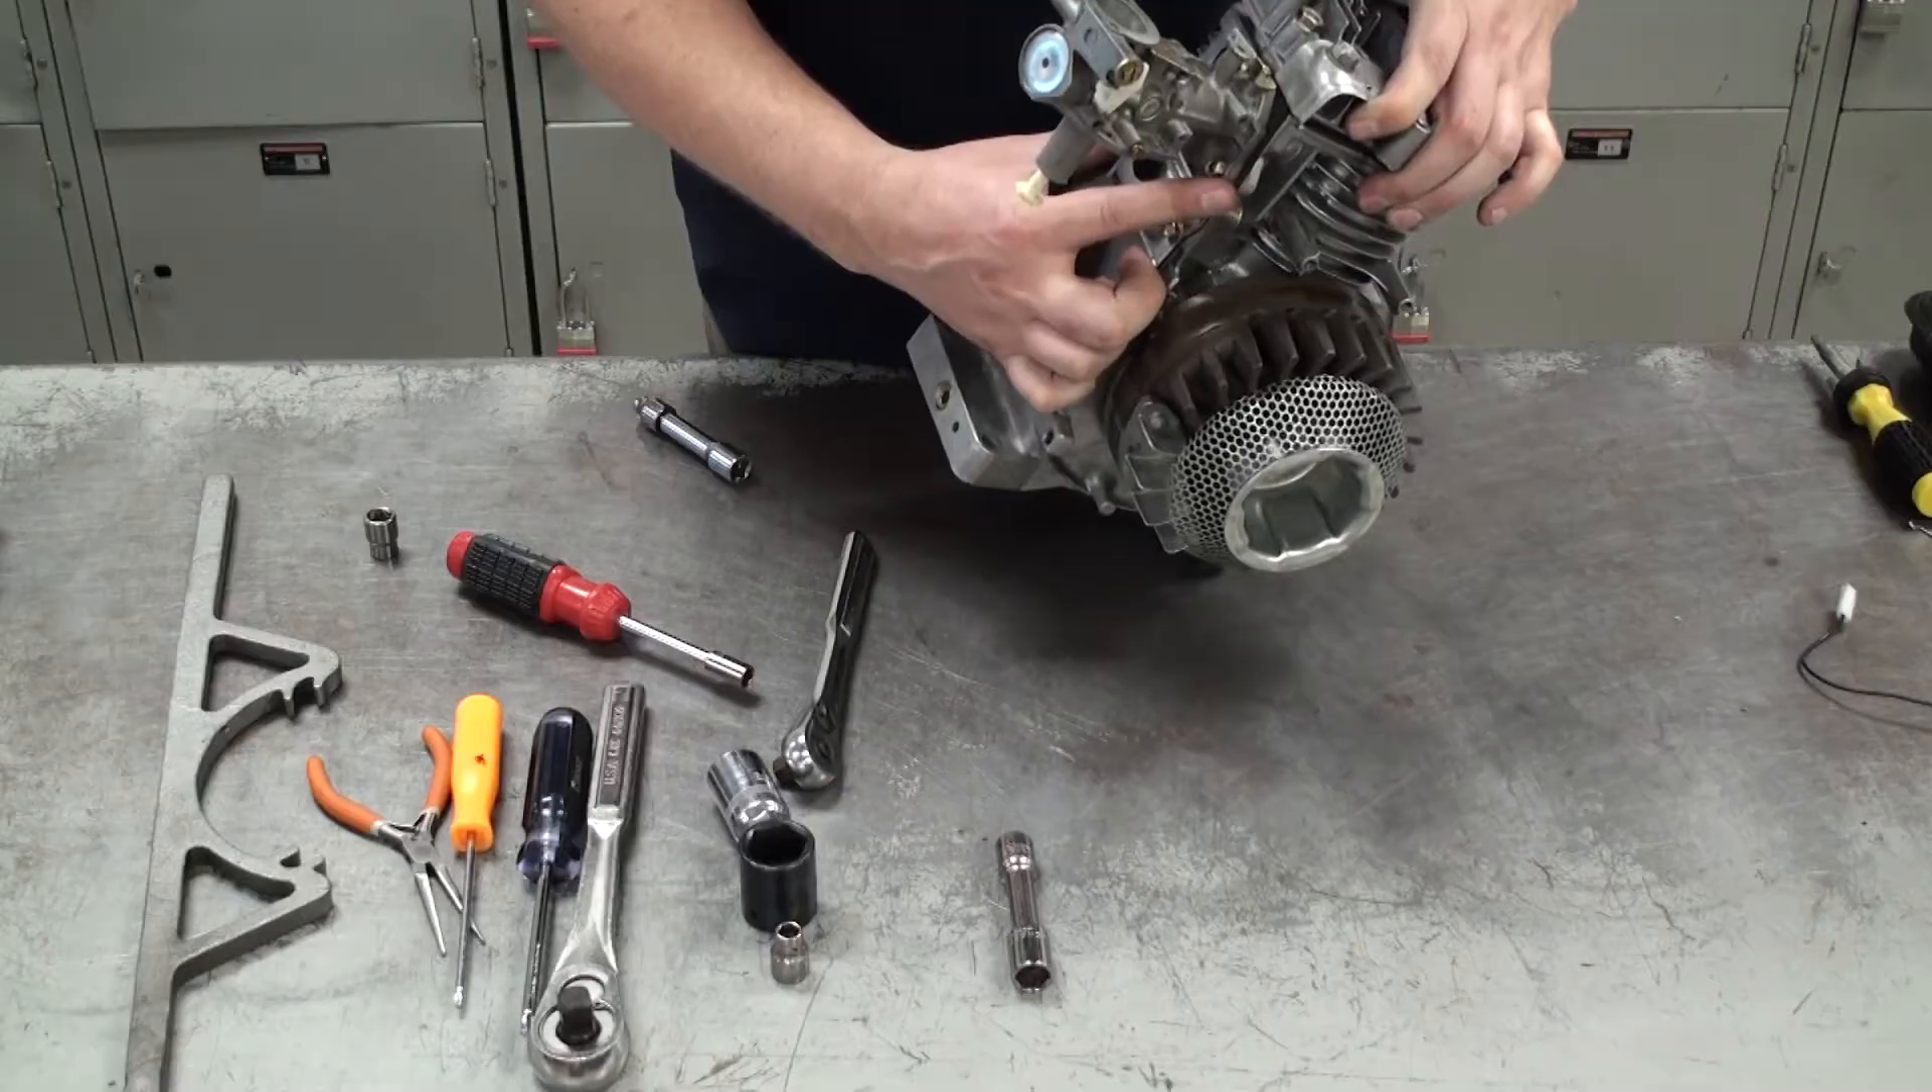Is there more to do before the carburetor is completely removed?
Yes.